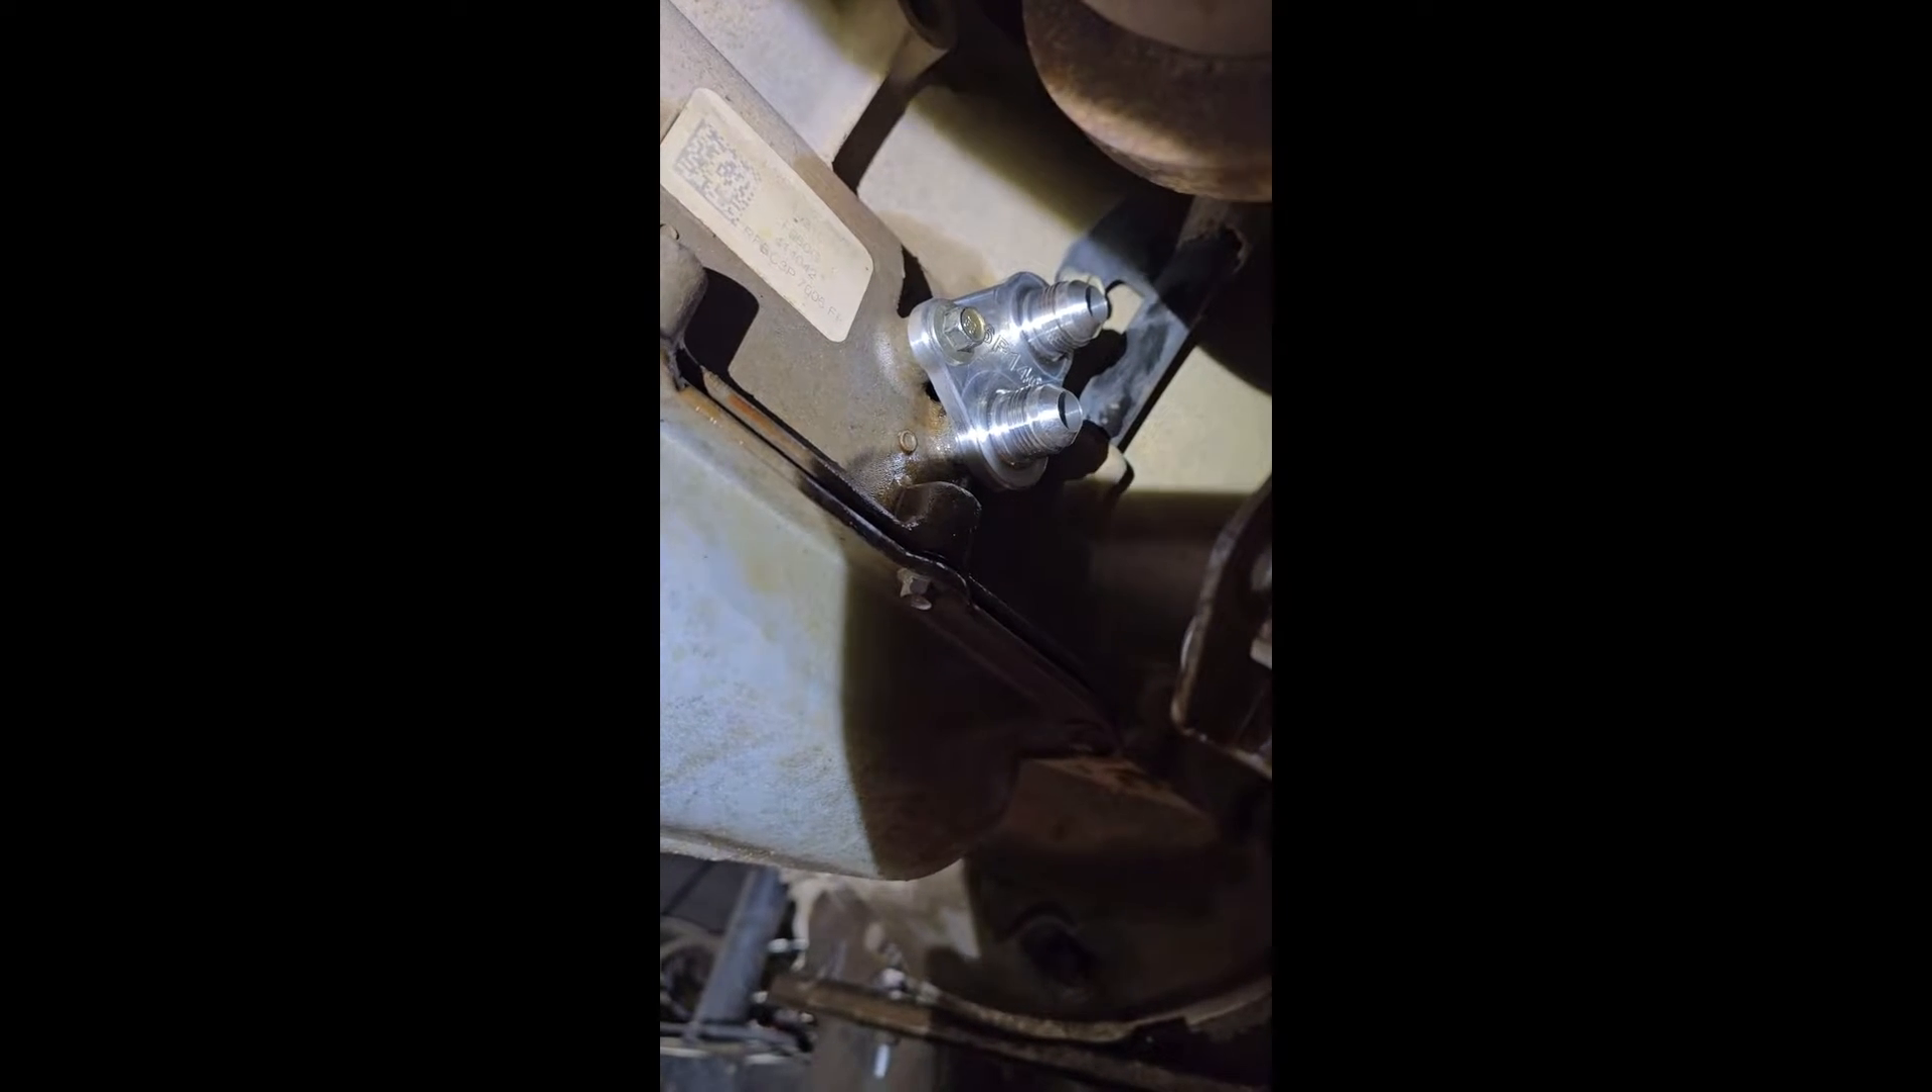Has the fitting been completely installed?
Yes.